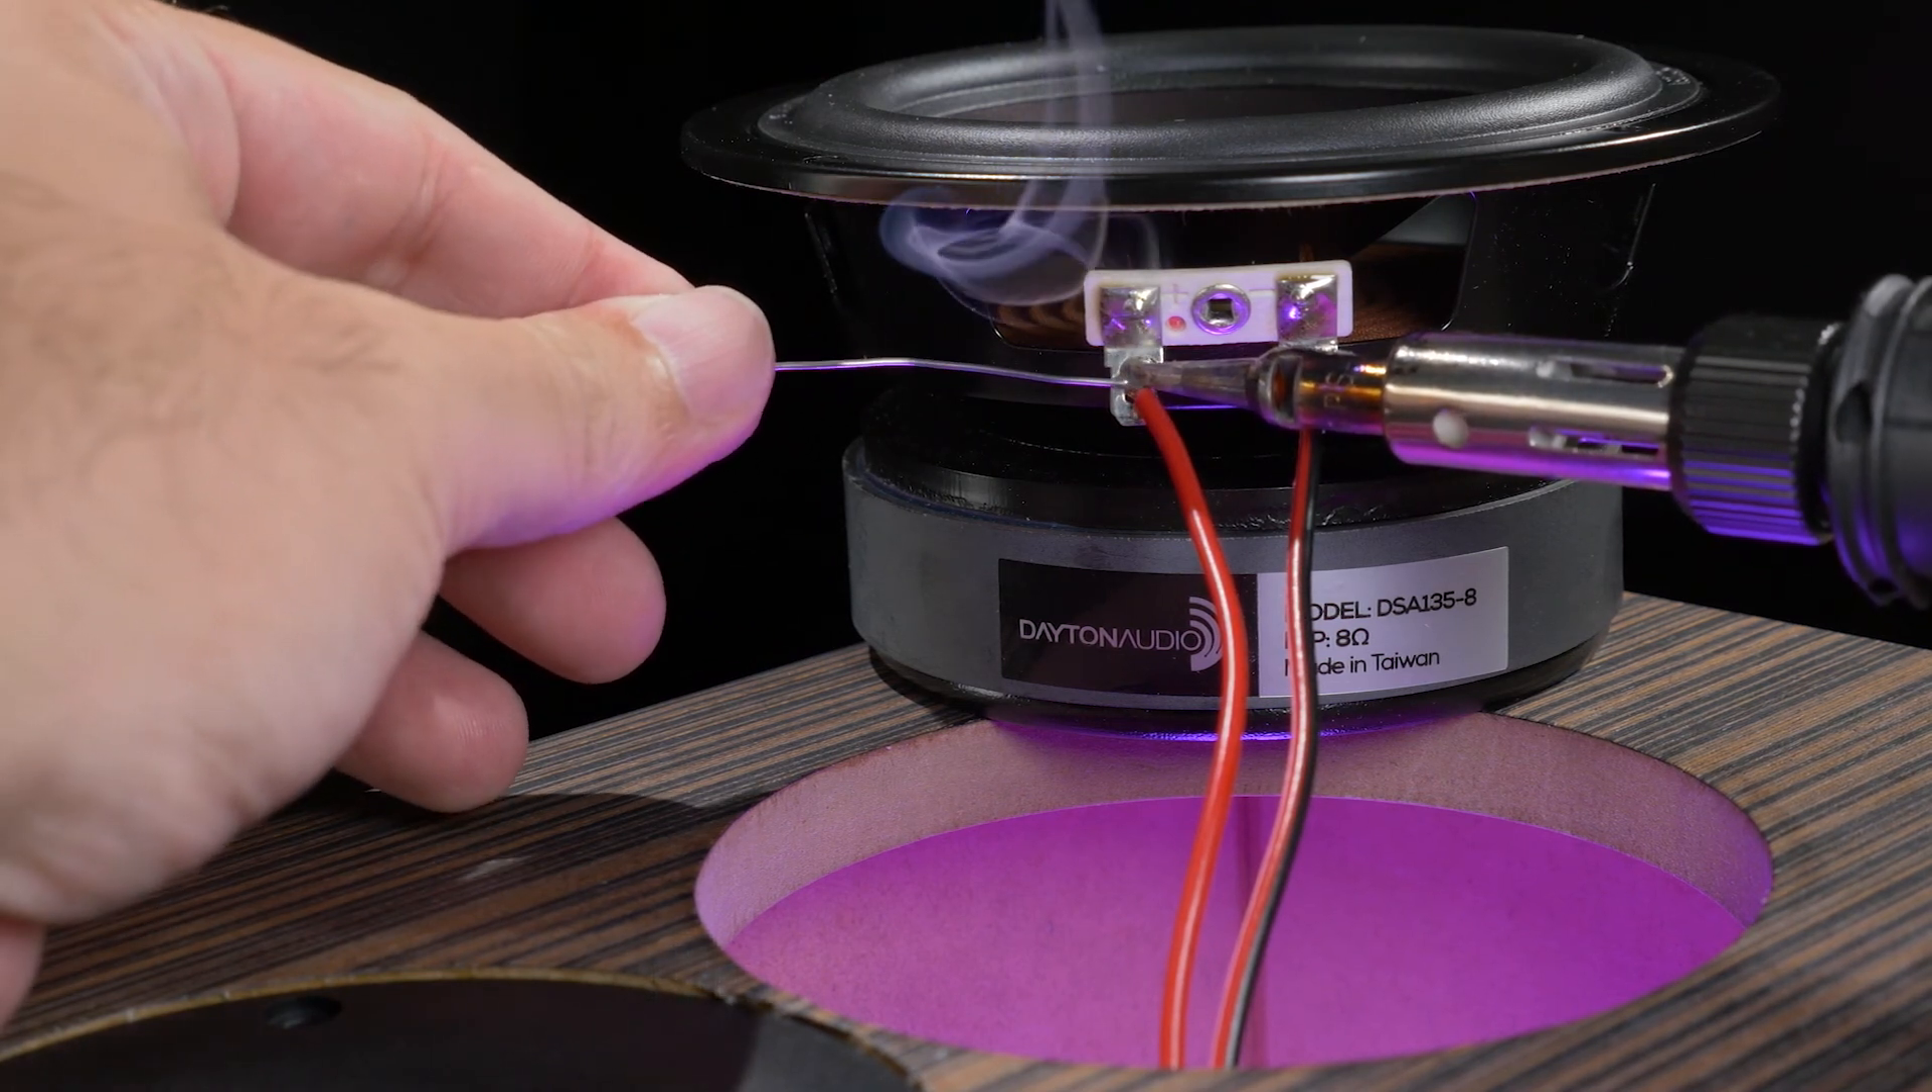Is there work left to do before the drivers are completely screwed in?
Yes.